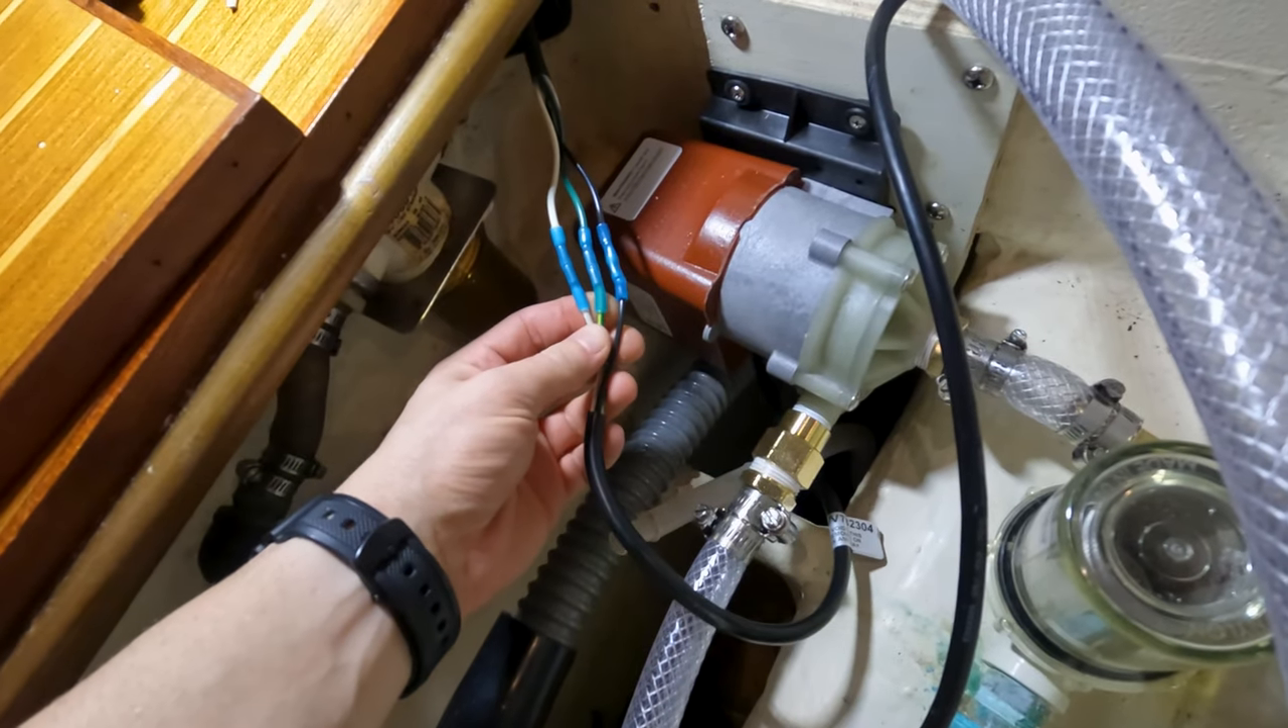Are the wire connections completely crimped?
Yes.